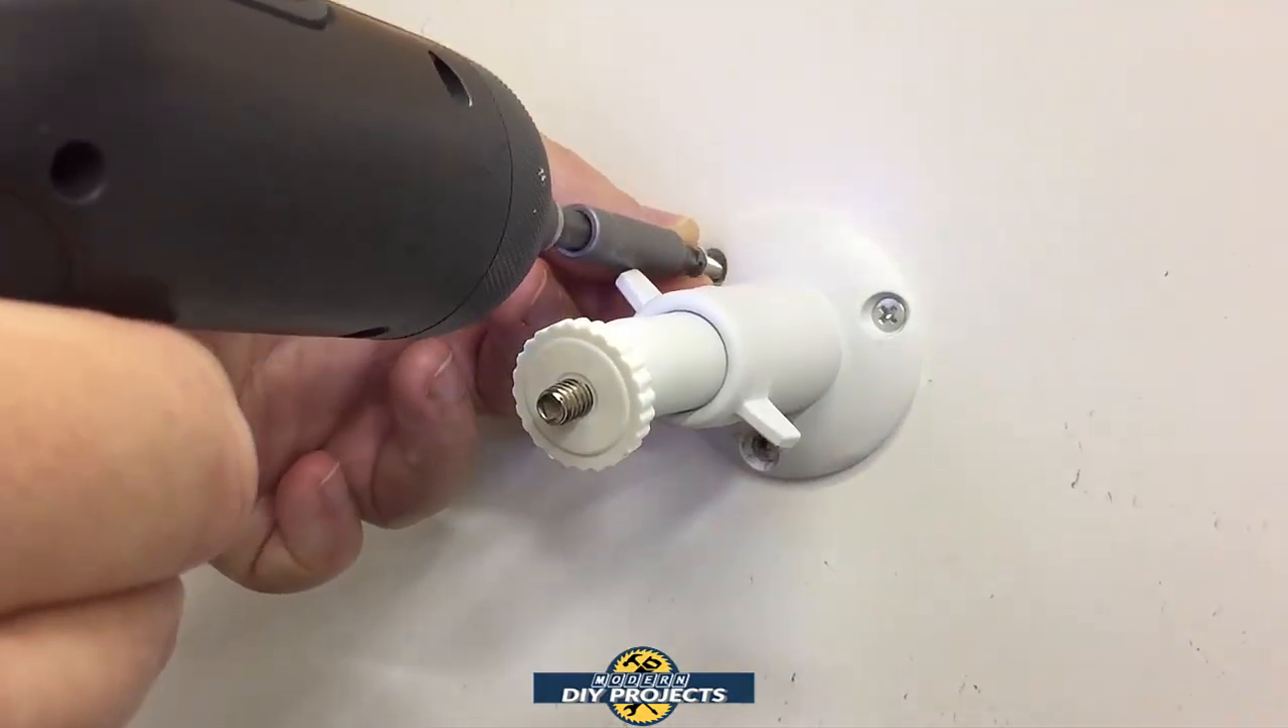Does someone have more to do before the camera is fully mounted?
Yes.